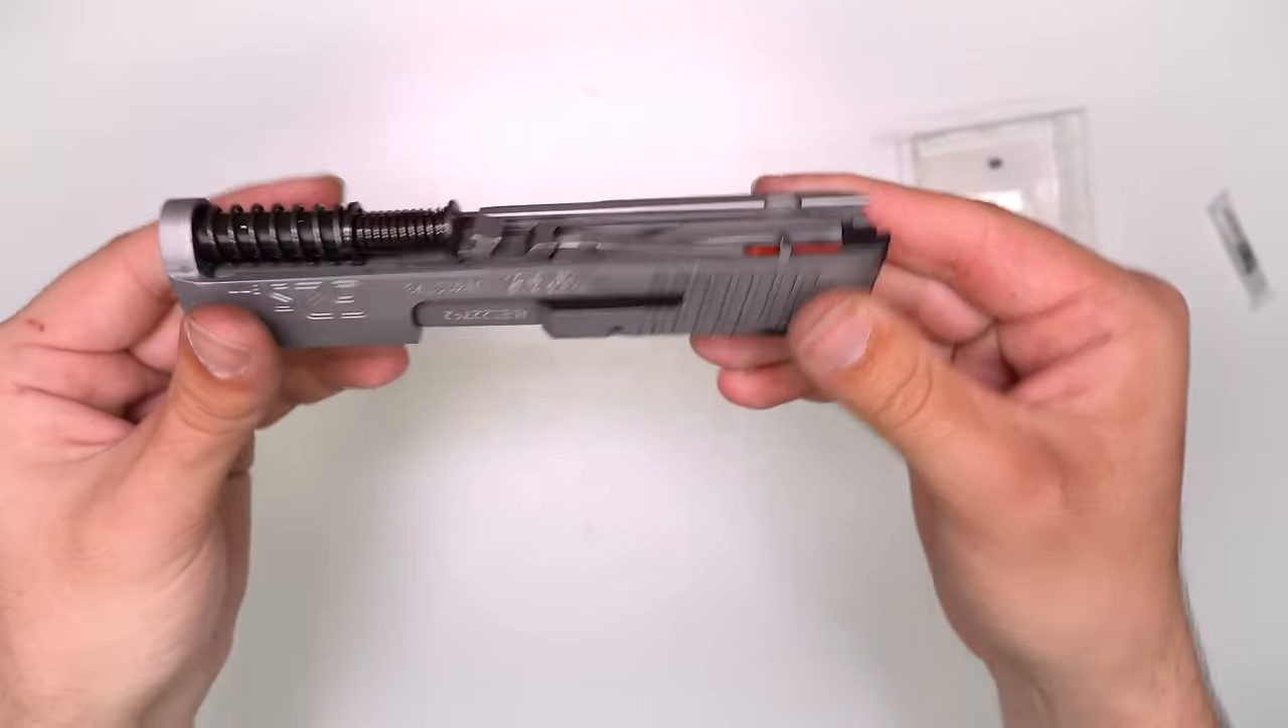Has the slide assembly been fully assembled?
Yes.